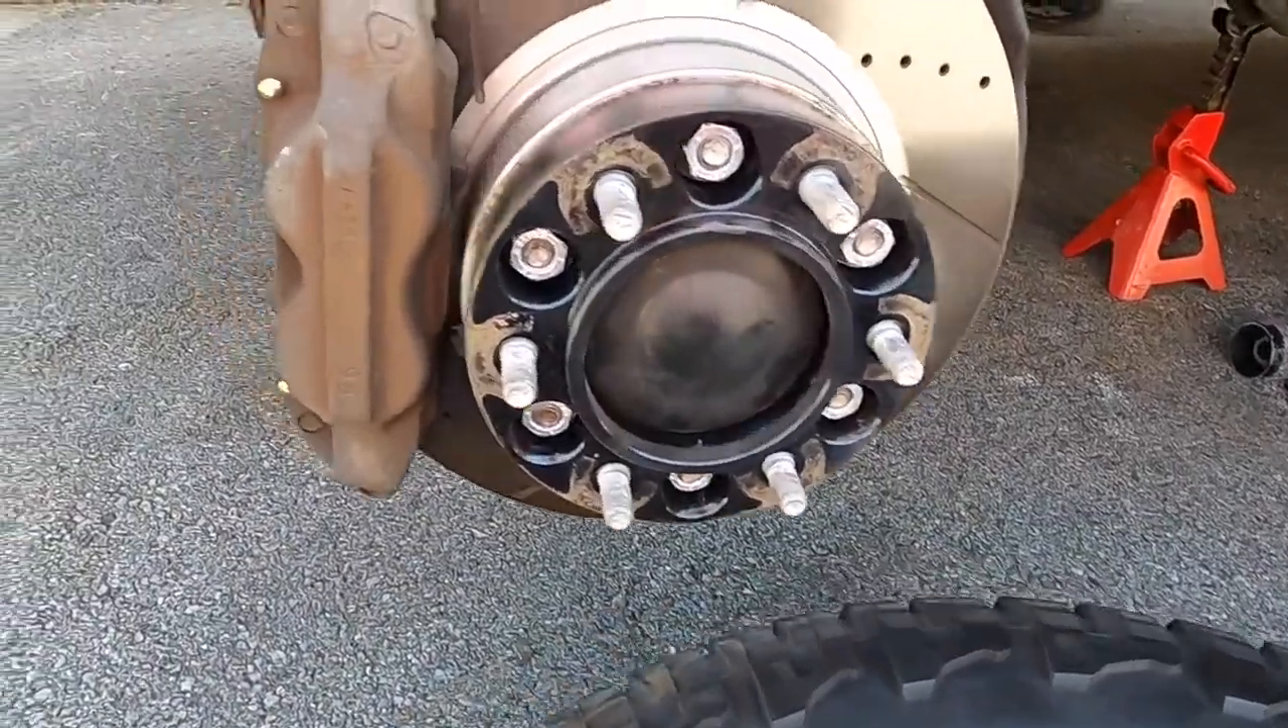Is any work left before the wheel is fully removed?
No.